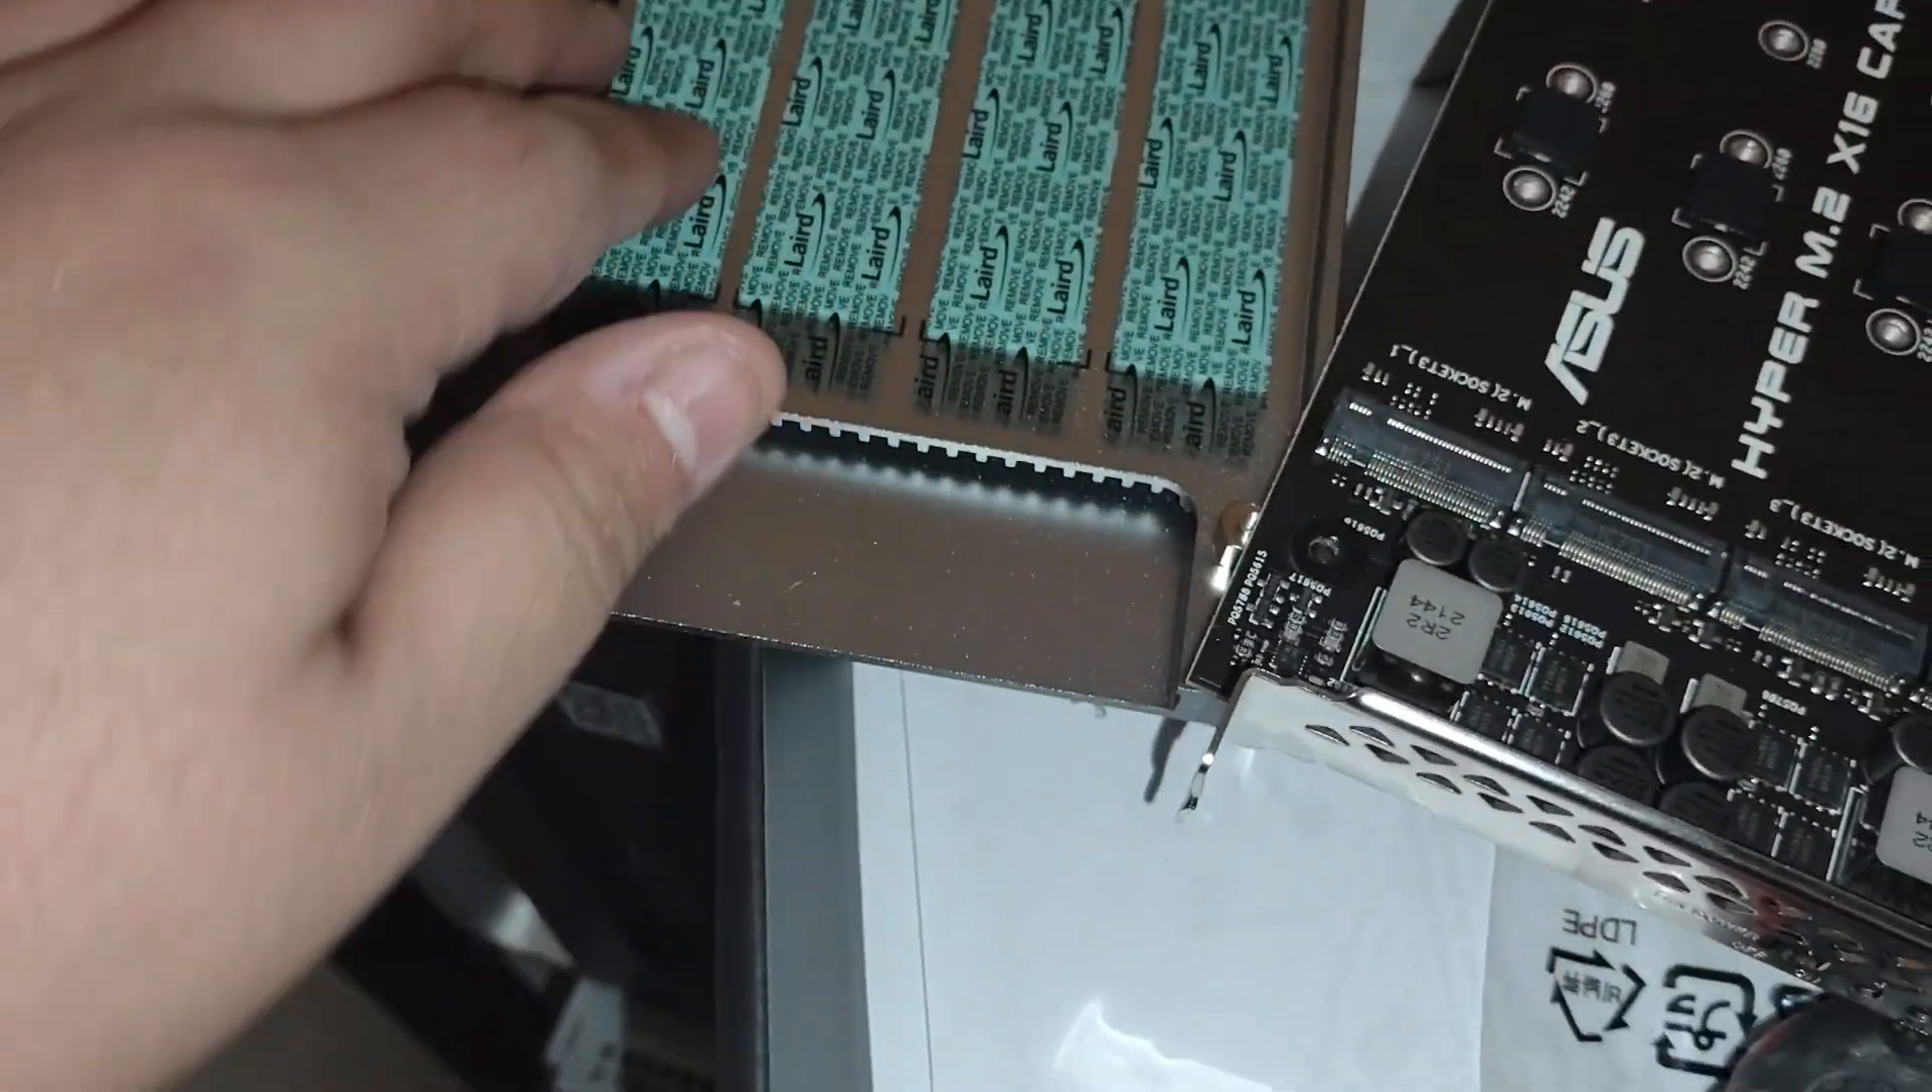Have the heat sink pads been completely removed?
No.